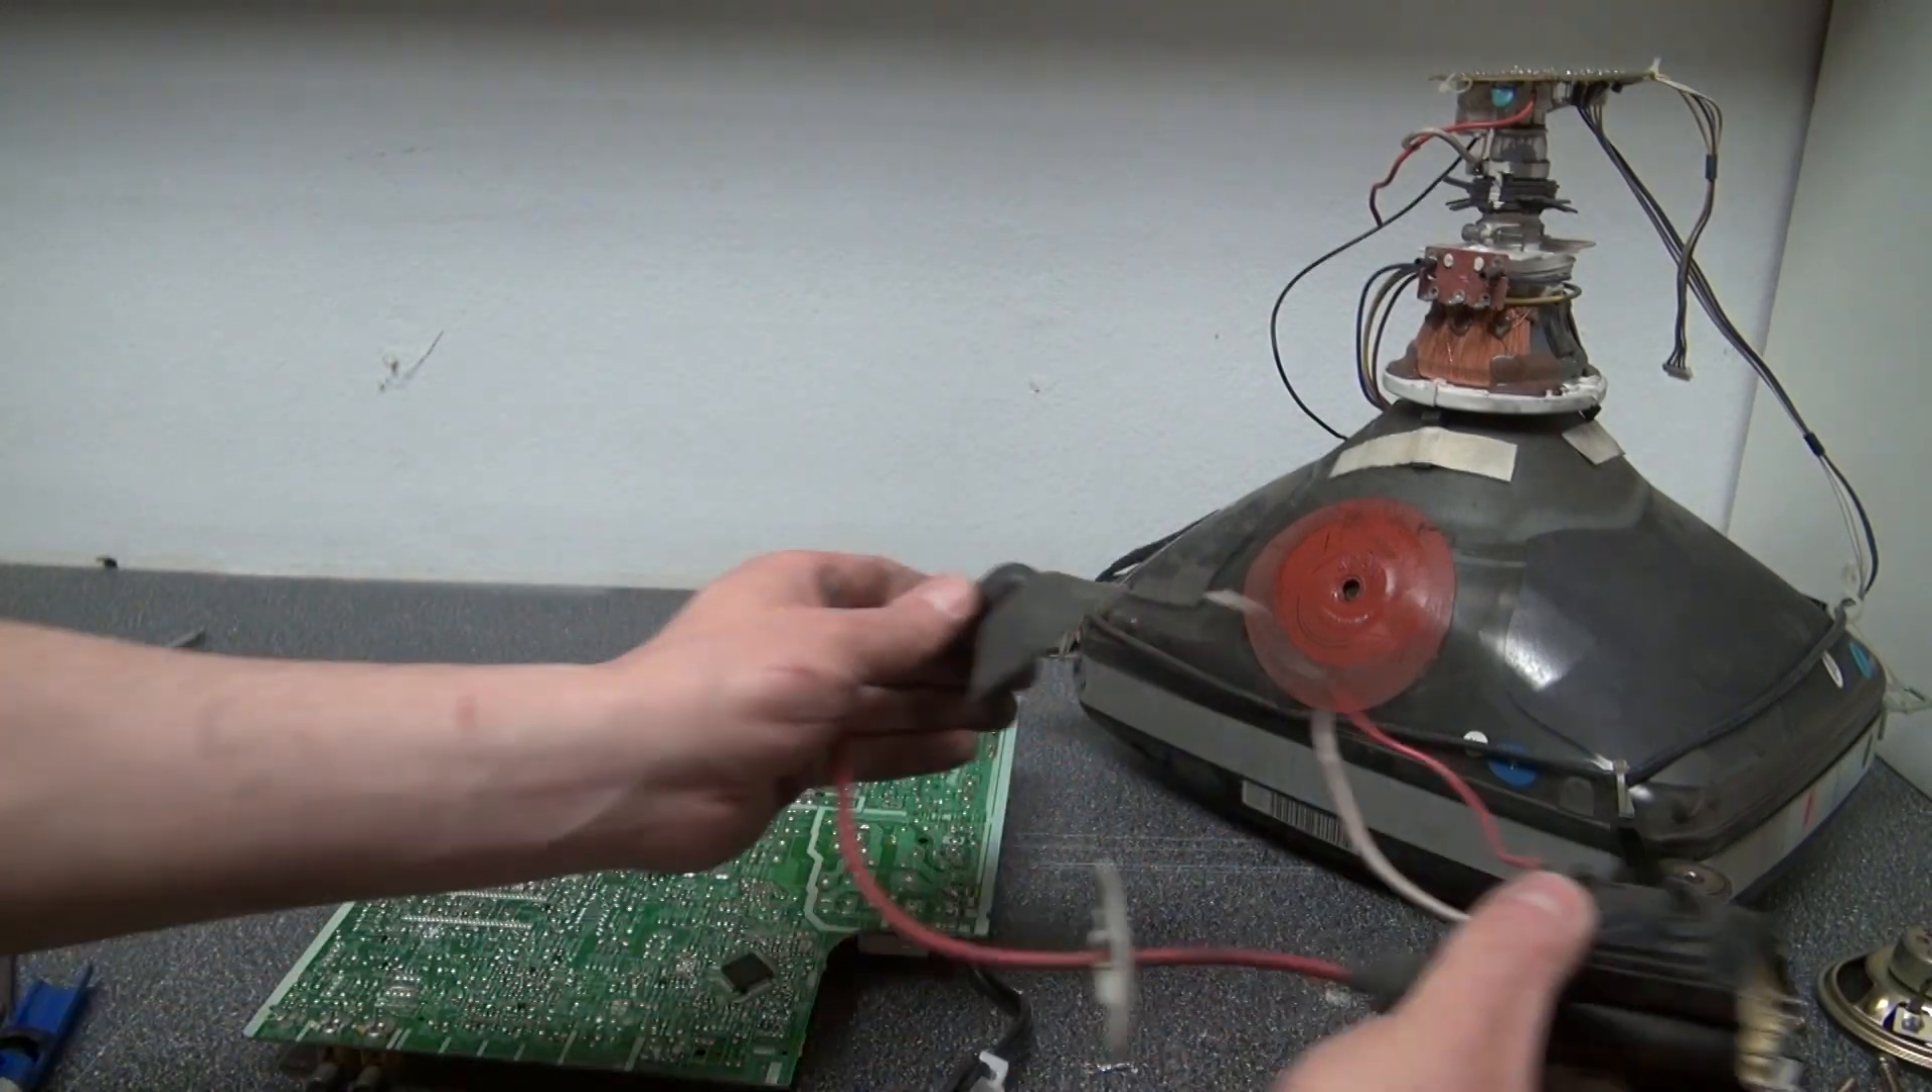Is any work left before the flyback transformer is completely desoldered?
No.